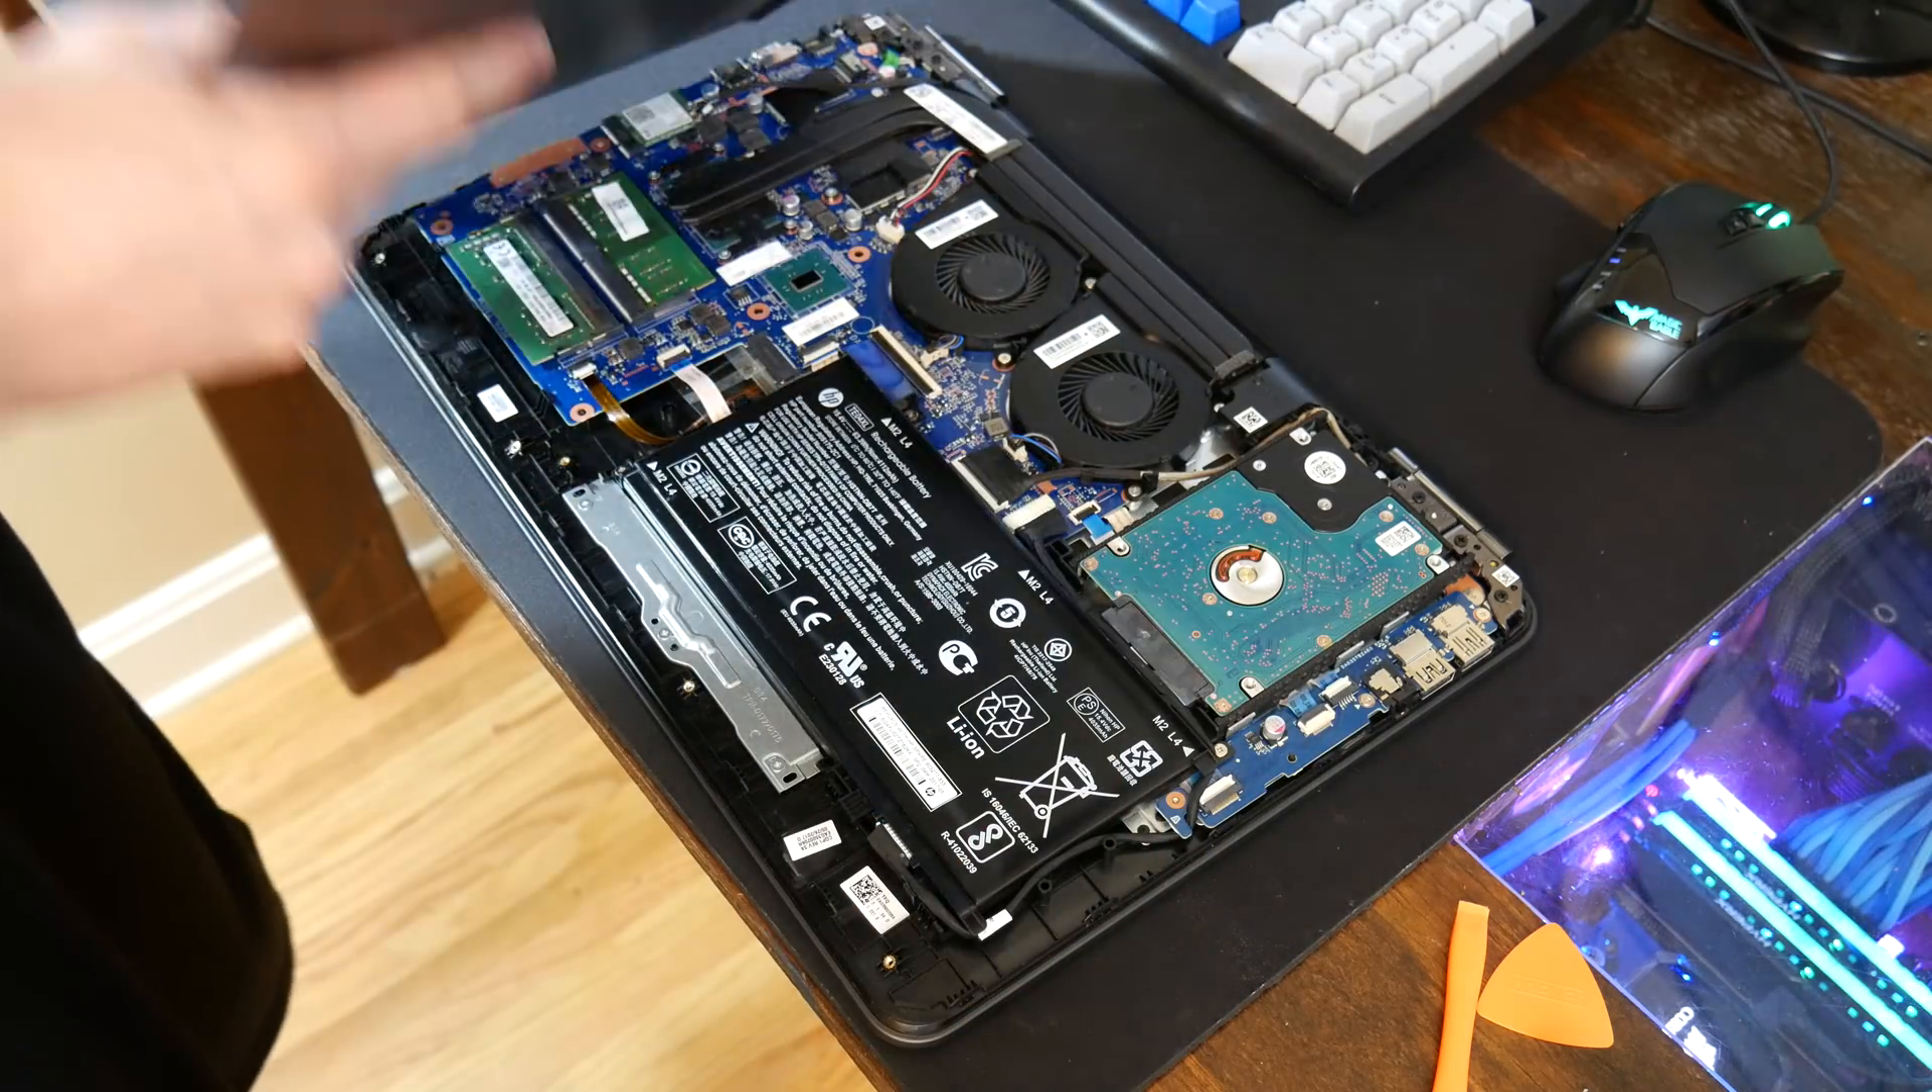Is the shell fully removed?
Yes.